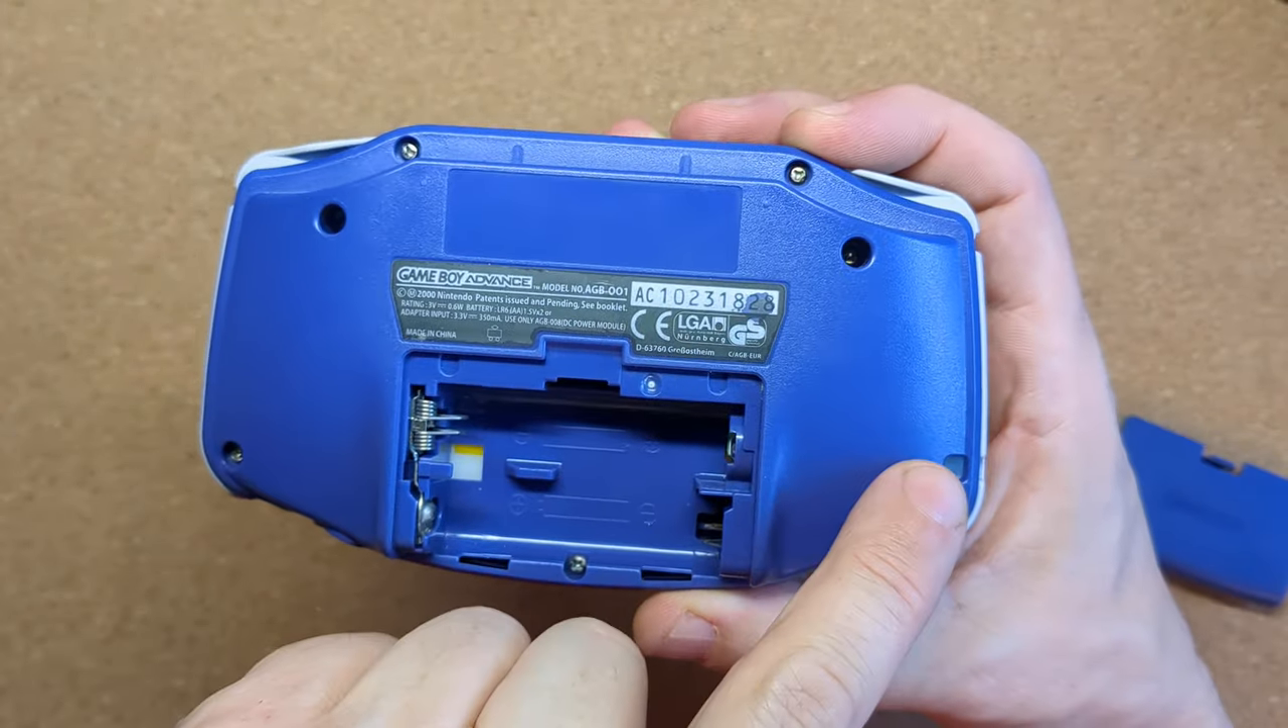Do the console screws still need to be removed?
Yes.